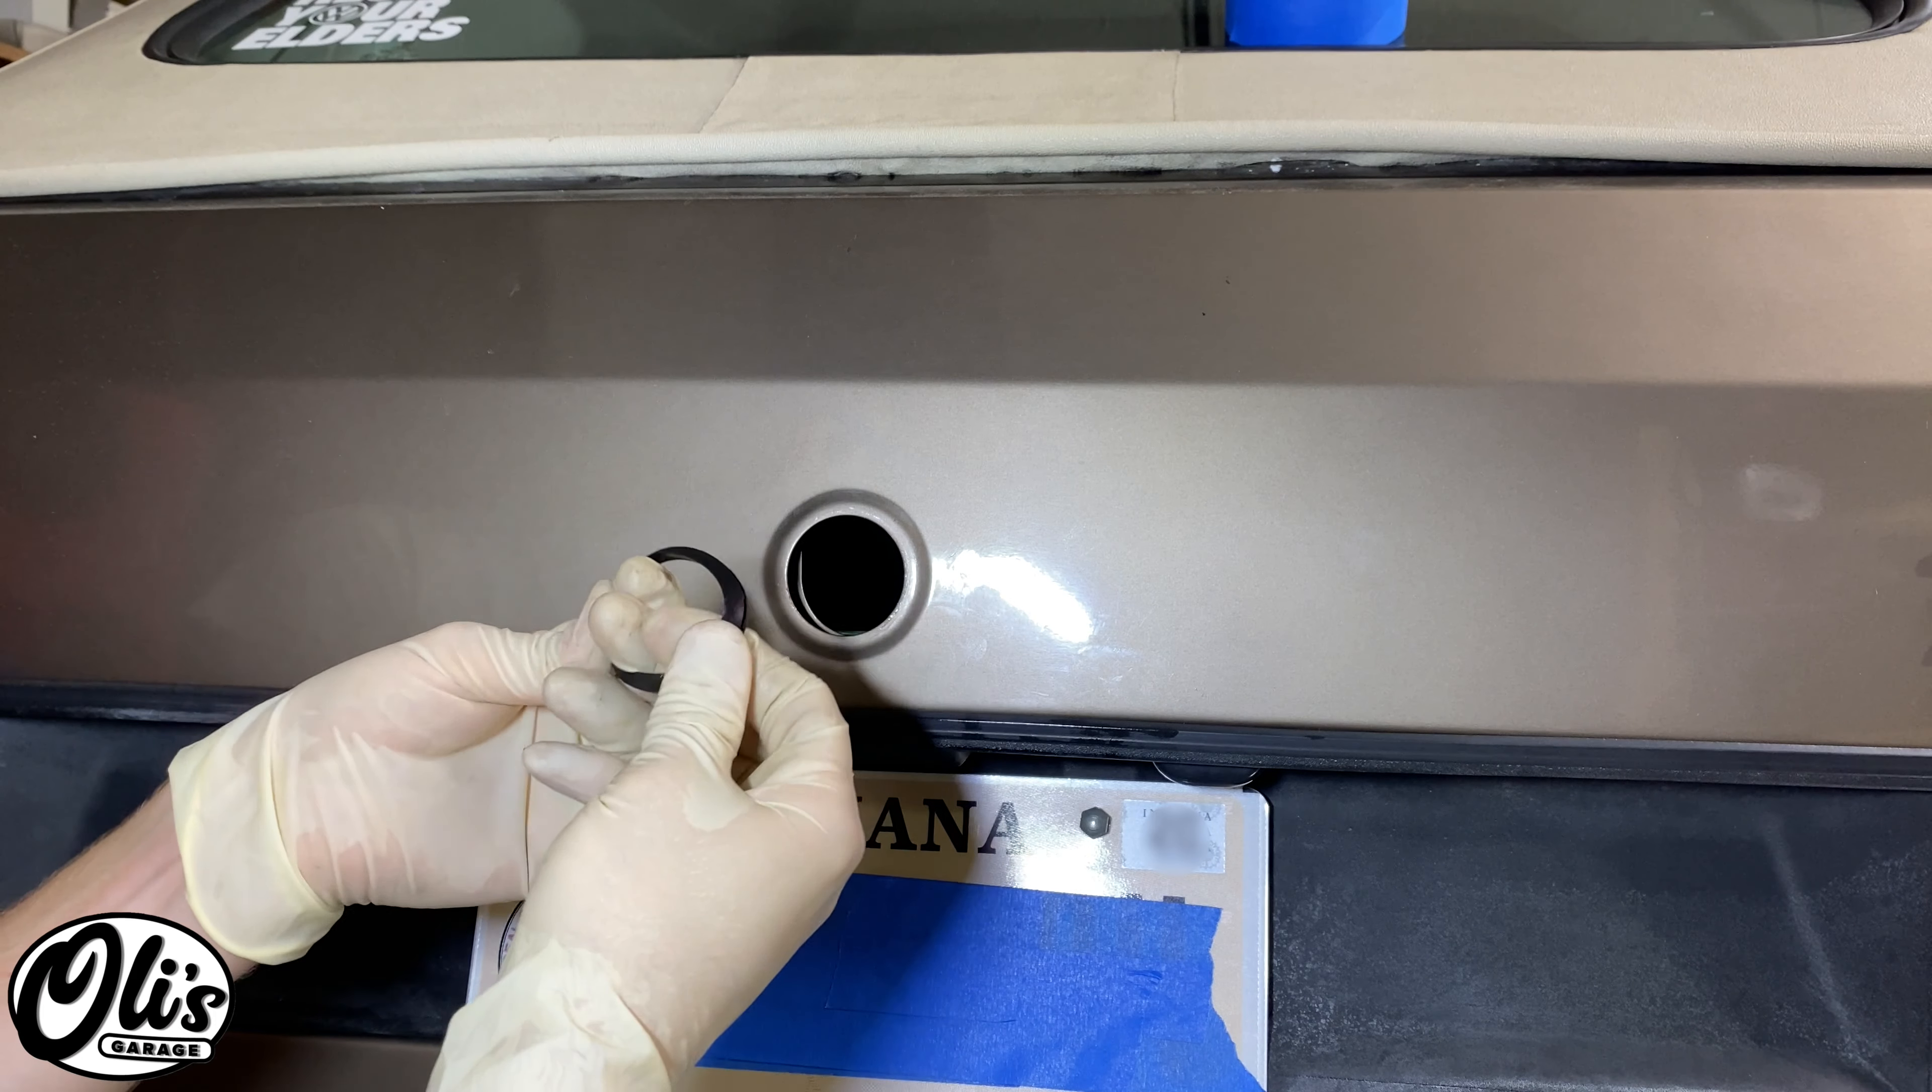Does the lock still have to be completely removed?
No.